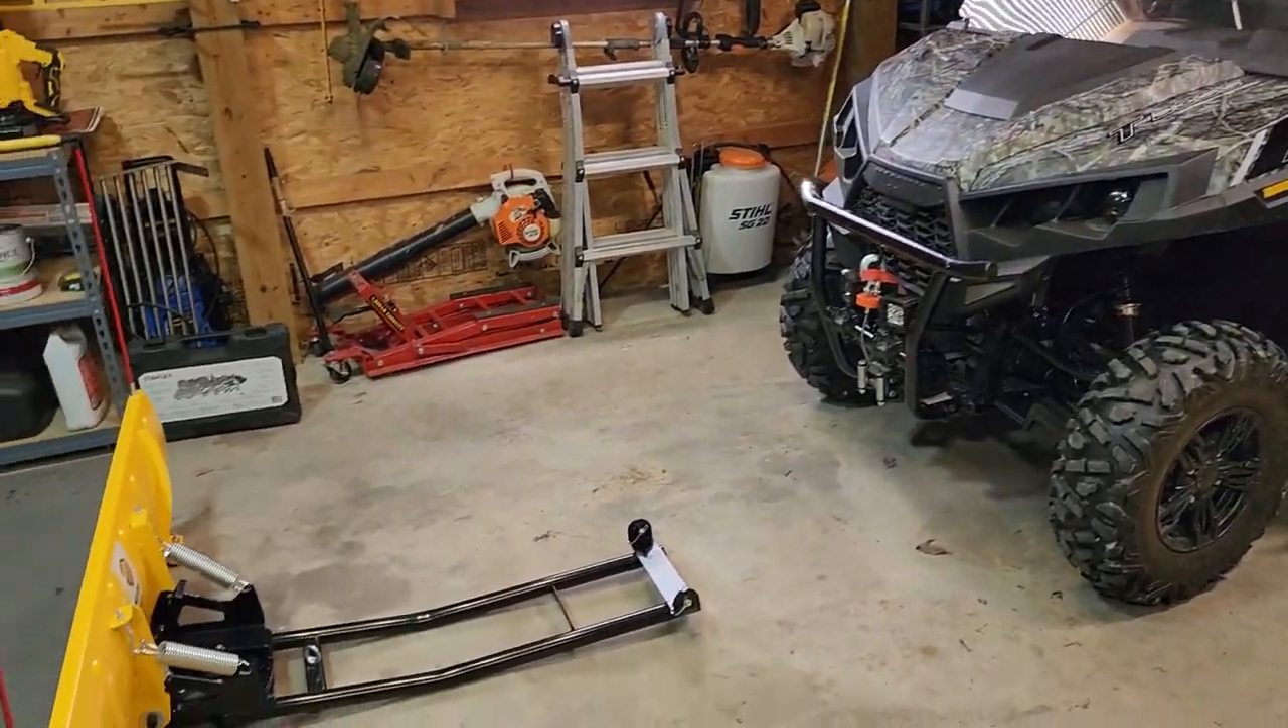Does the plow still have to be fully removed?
No.